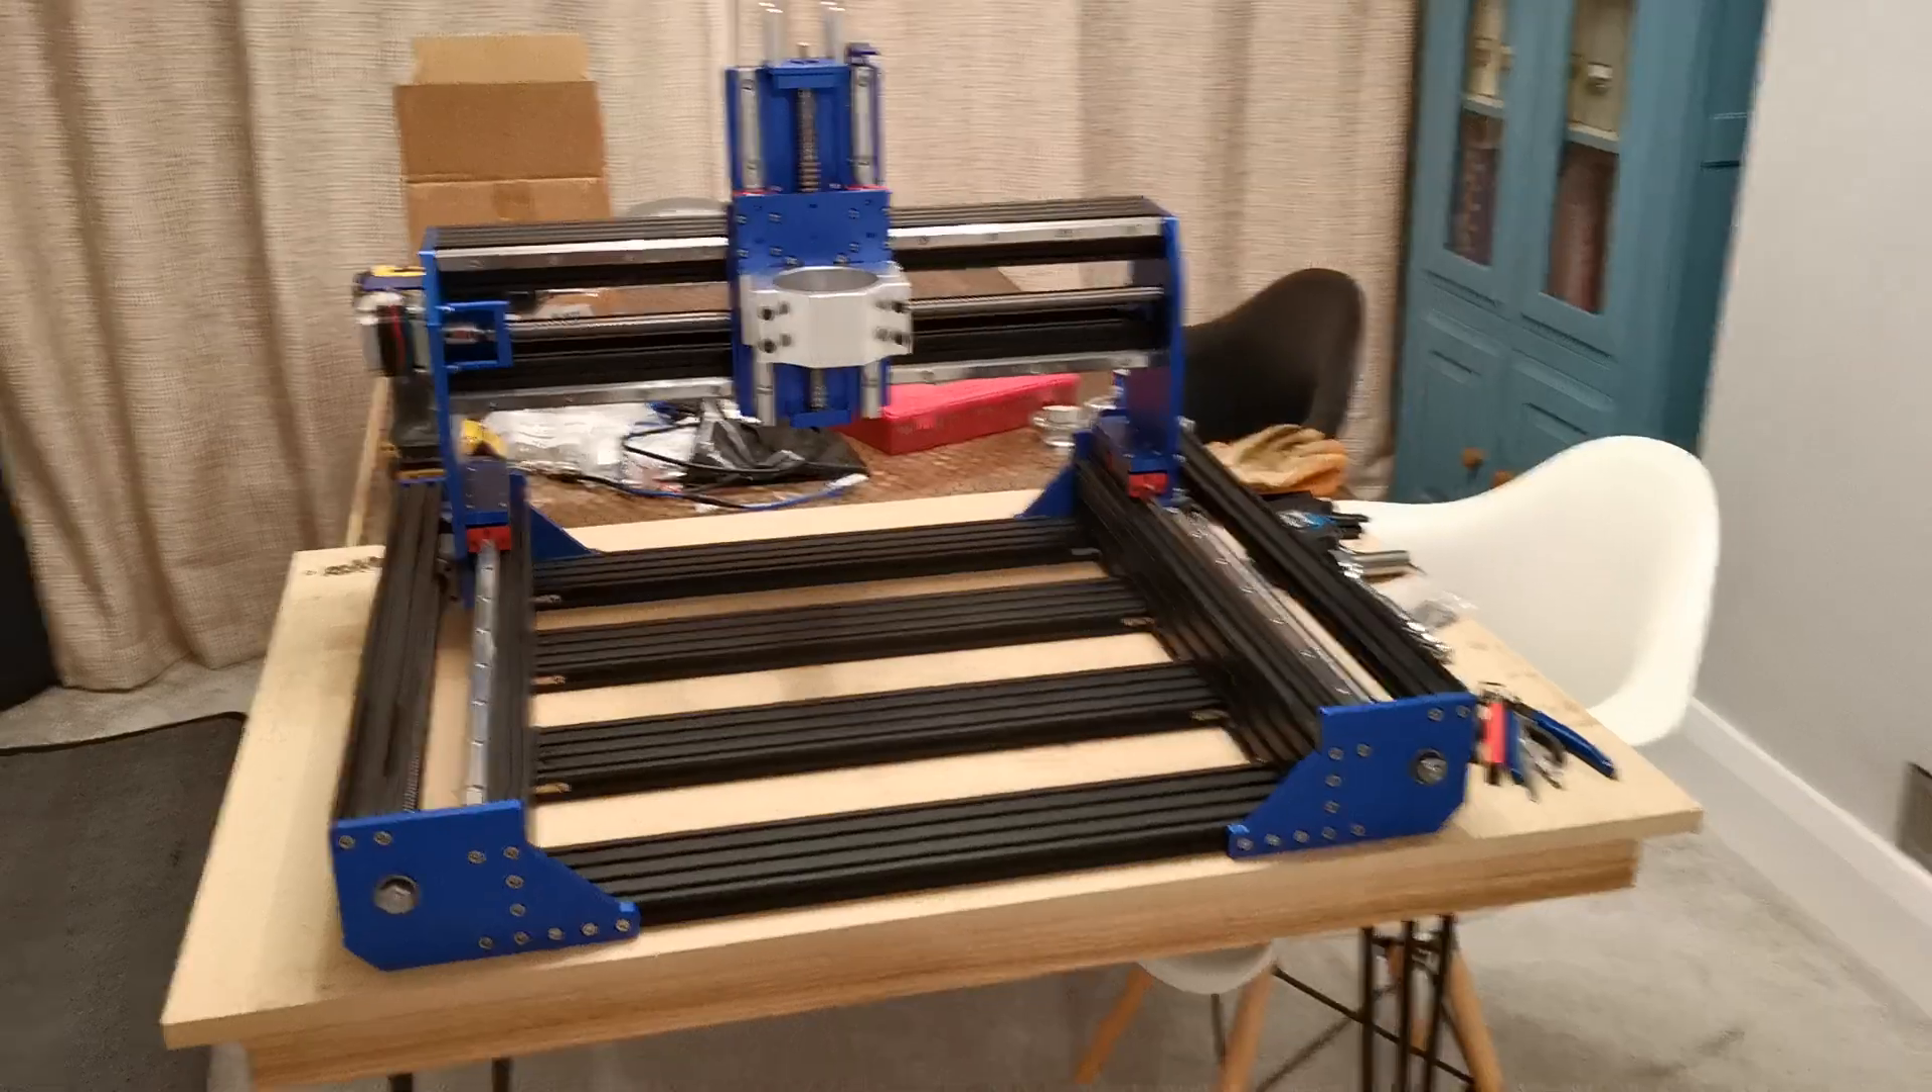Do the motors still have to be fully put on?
Yes.